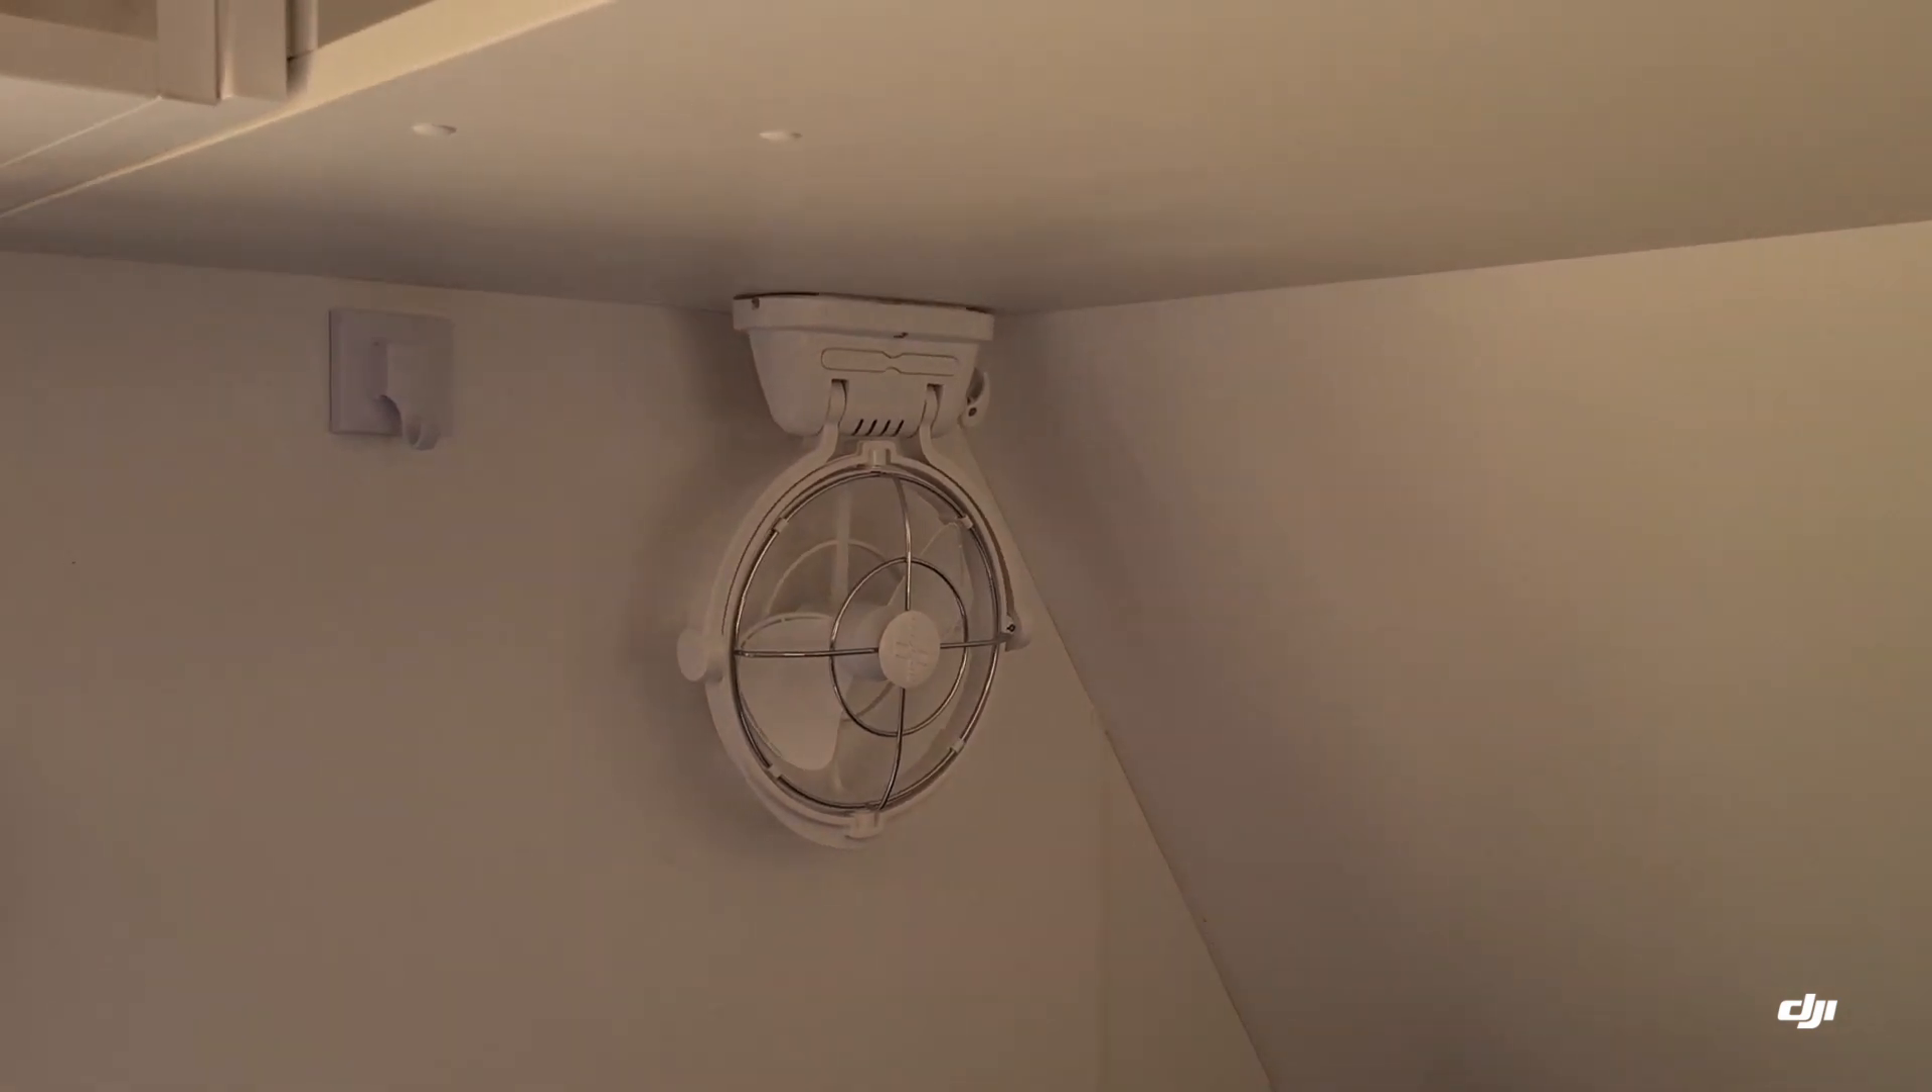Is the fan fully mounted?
Yes.